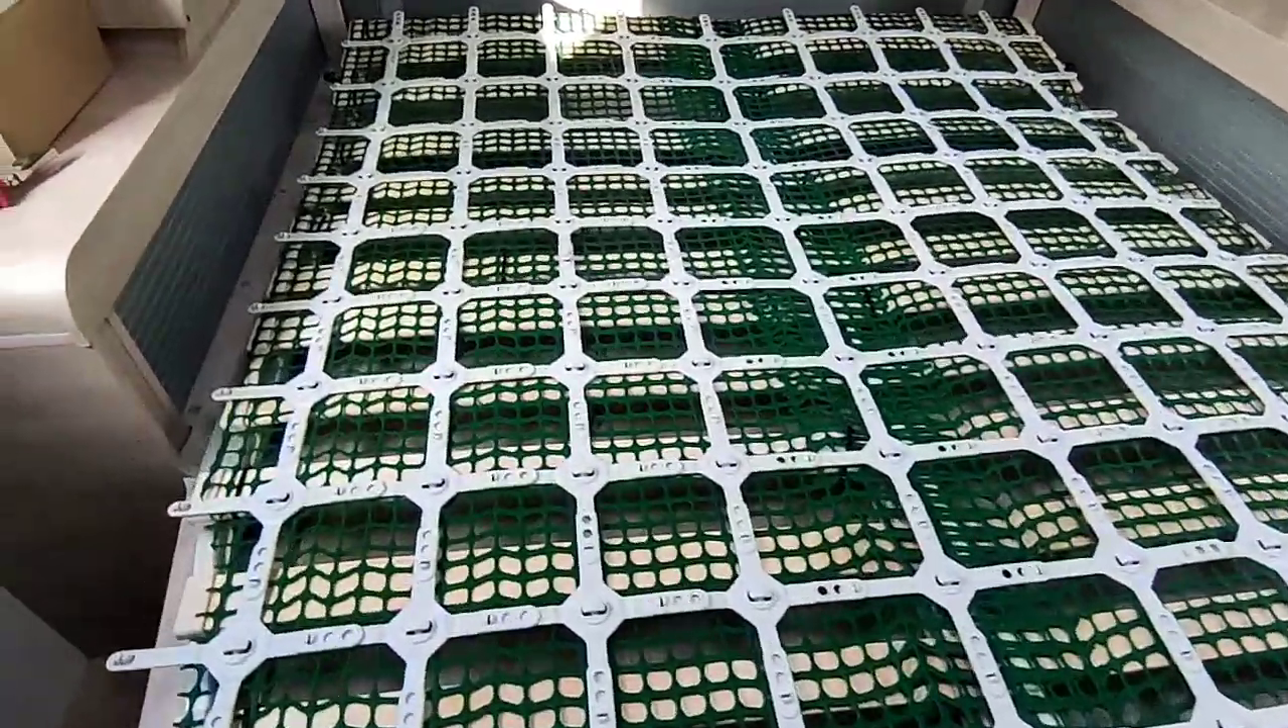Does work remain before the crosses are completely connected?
No.